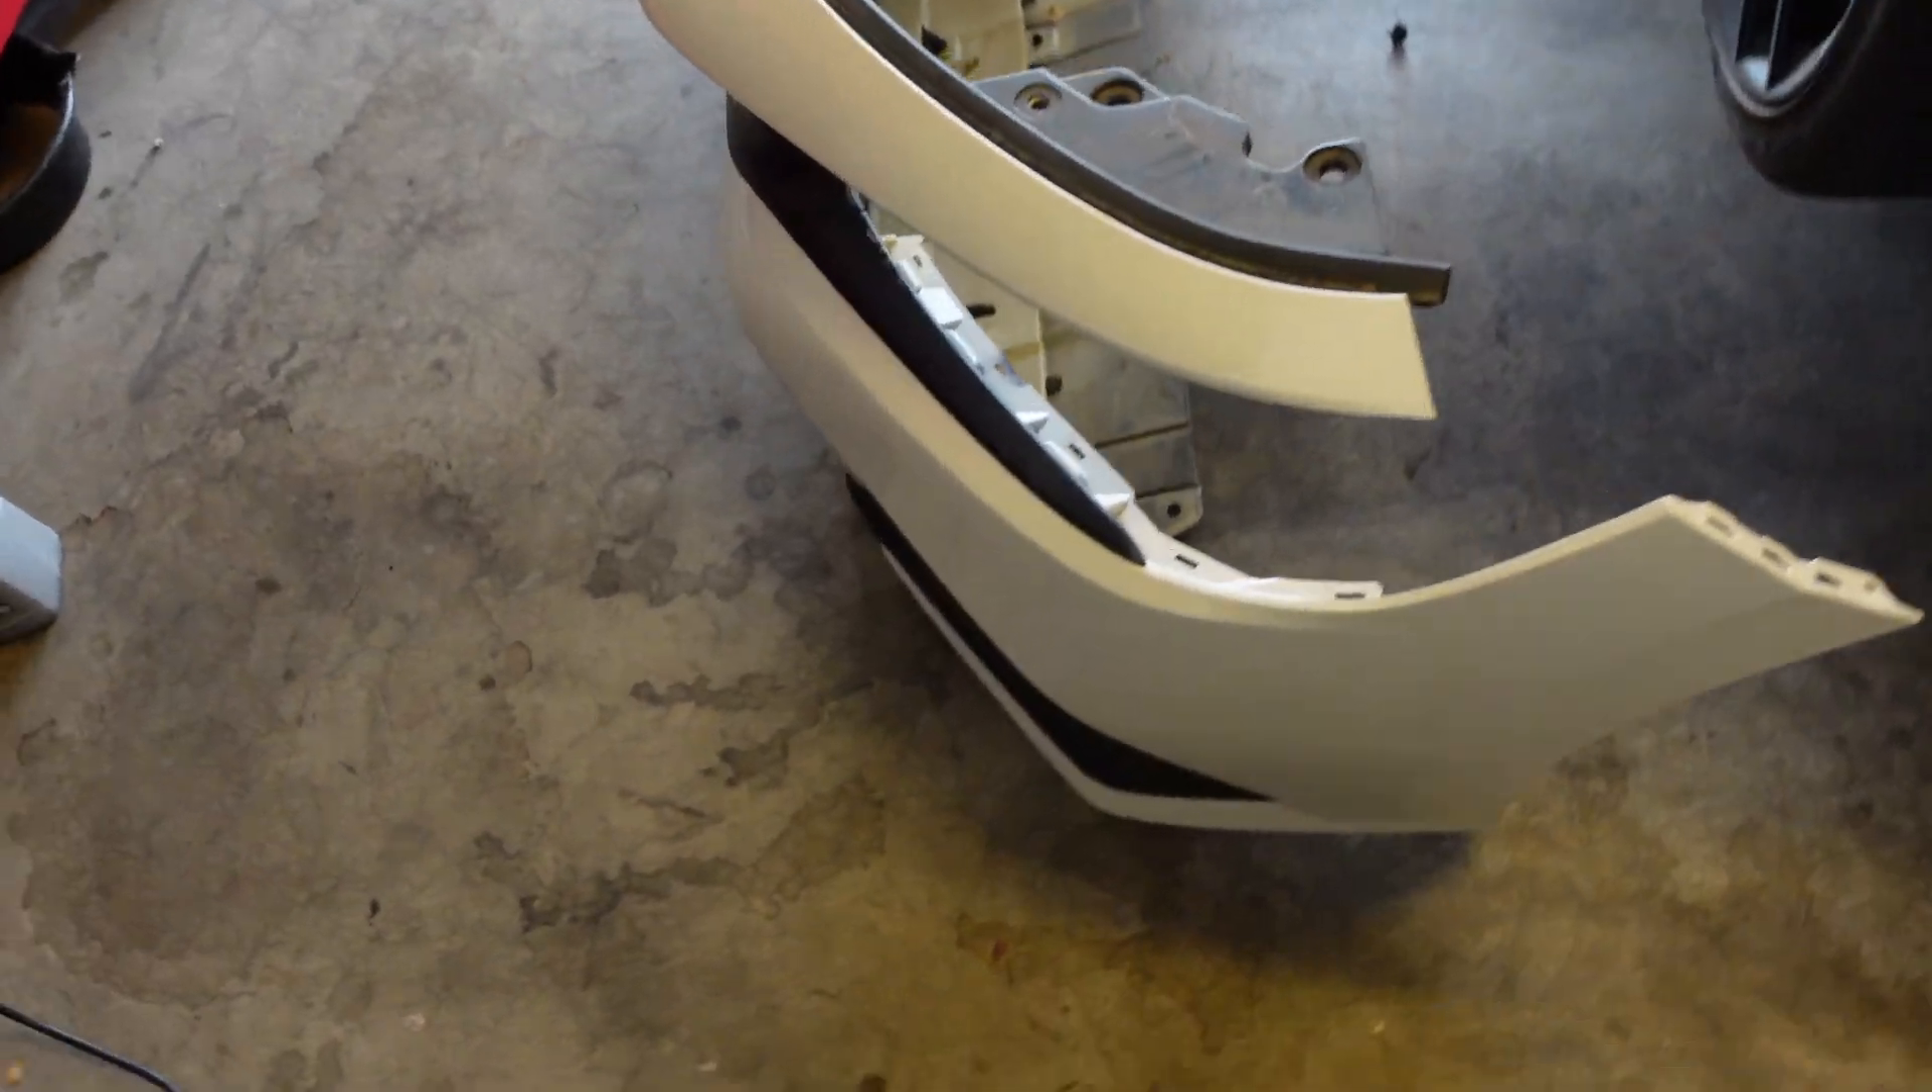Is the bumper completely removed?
Yes.